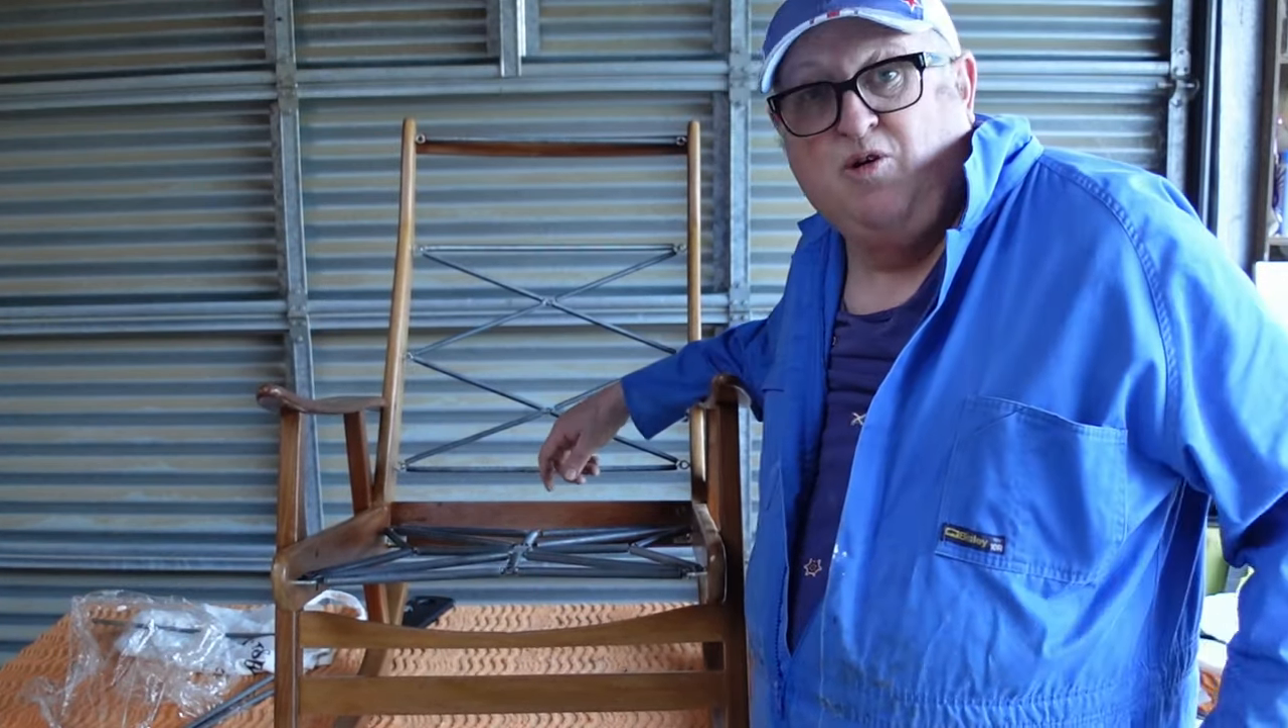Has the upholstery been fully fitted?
No.